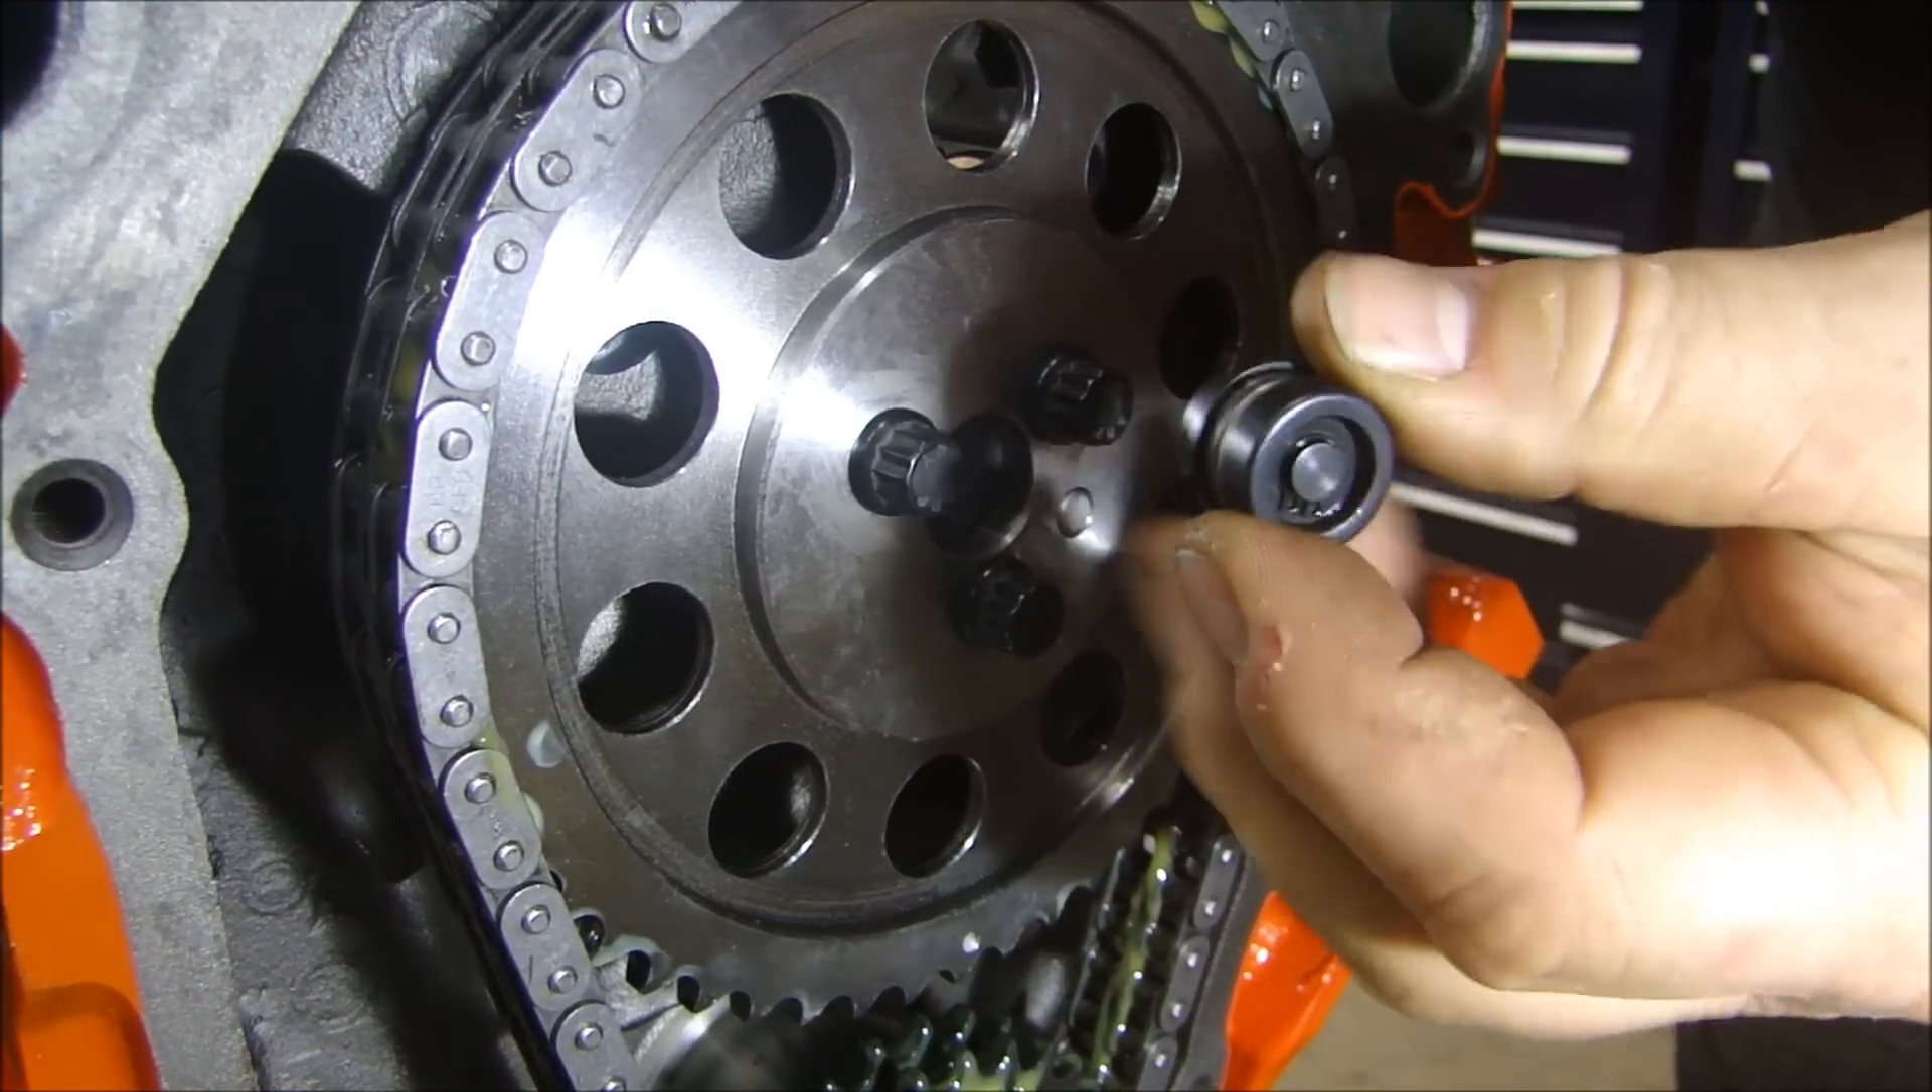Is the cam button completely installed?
No.